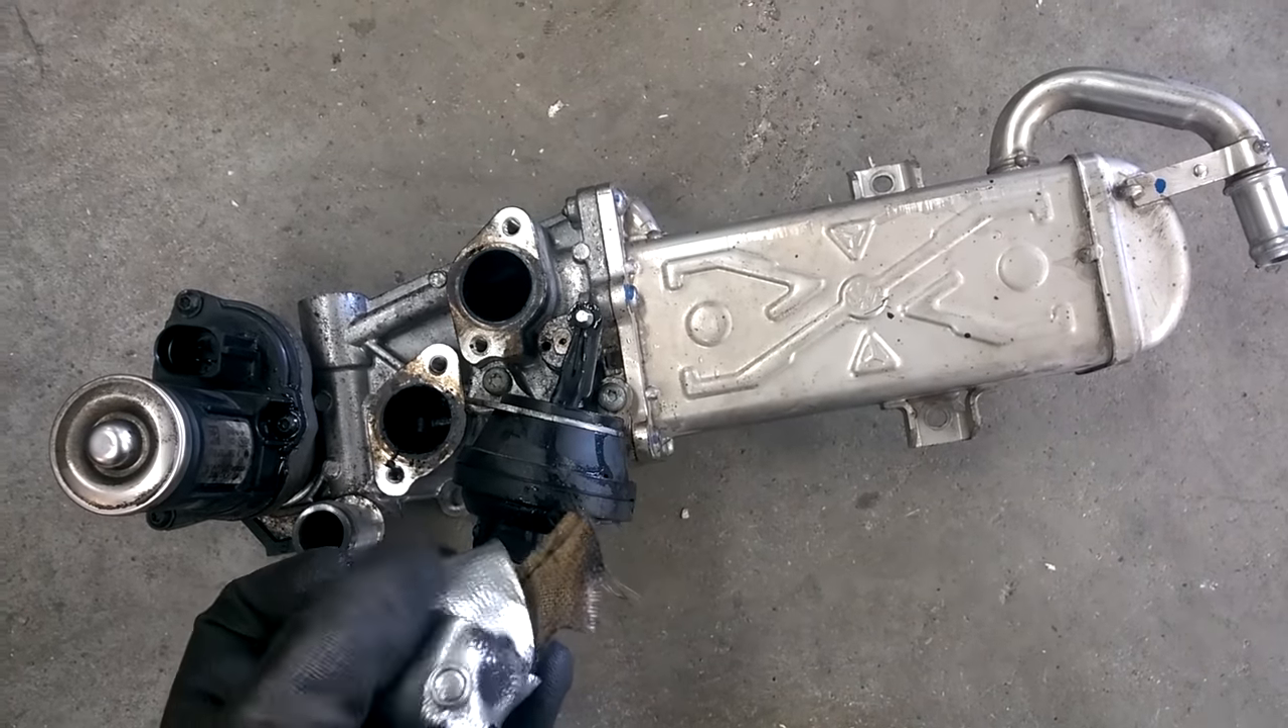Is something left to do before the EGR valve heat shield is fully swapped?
Yes.